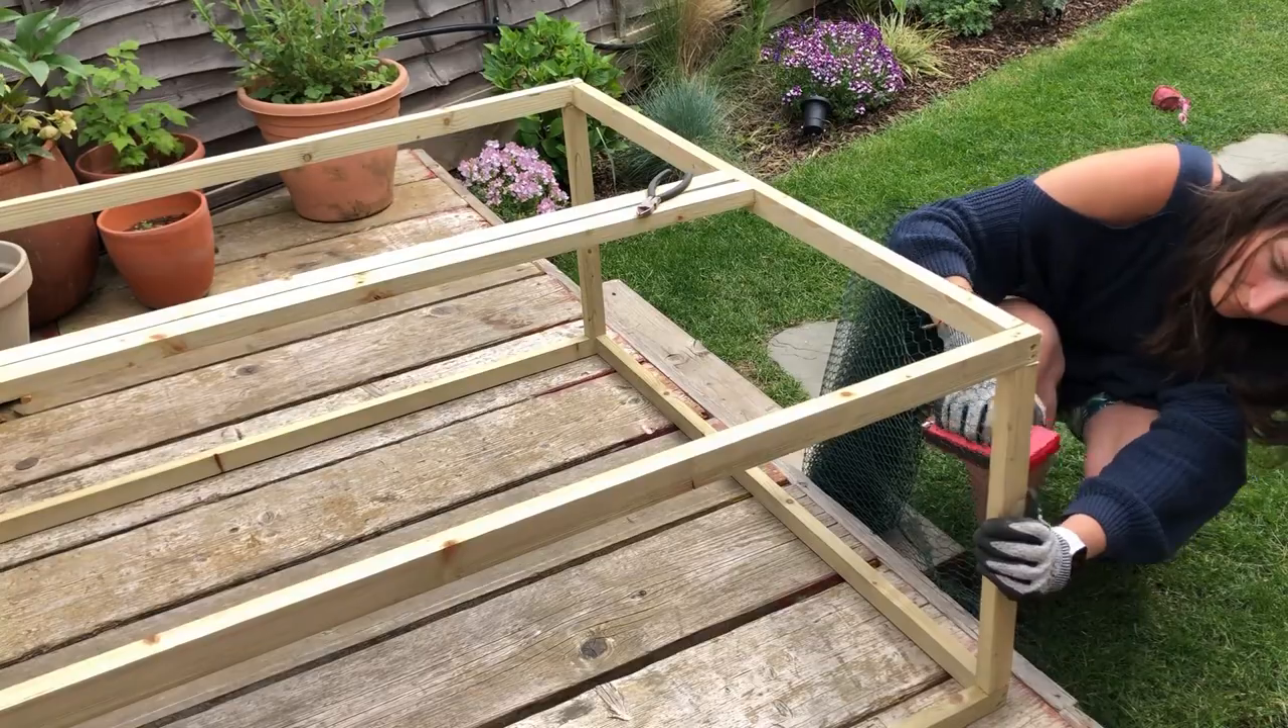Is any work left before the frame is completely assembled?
No.